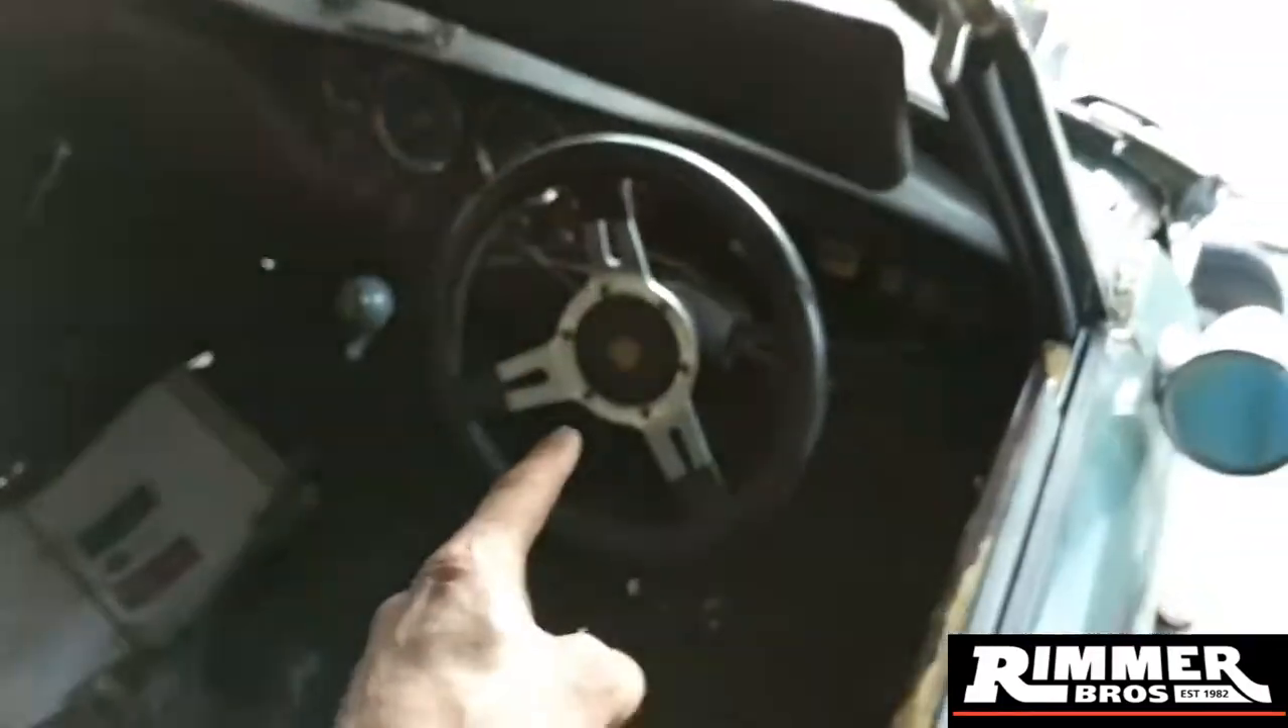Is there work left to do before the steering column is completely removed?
Yes.